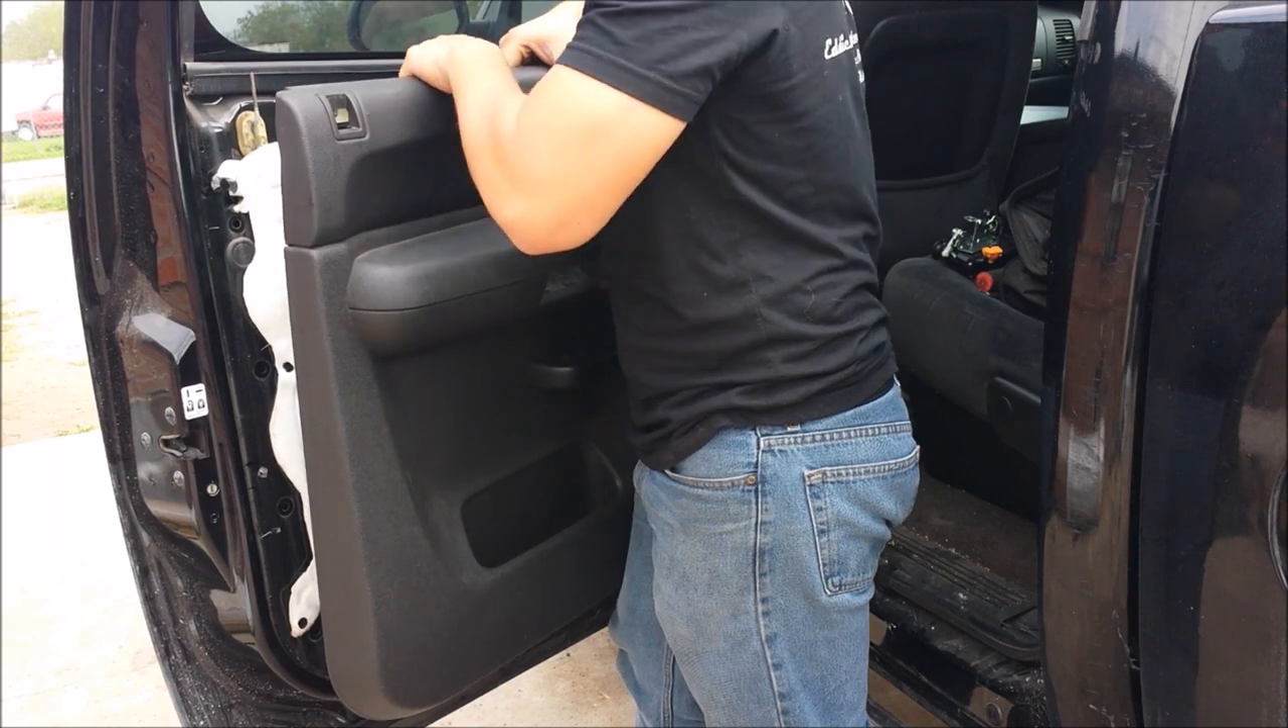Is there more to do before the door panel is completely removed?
Yes.